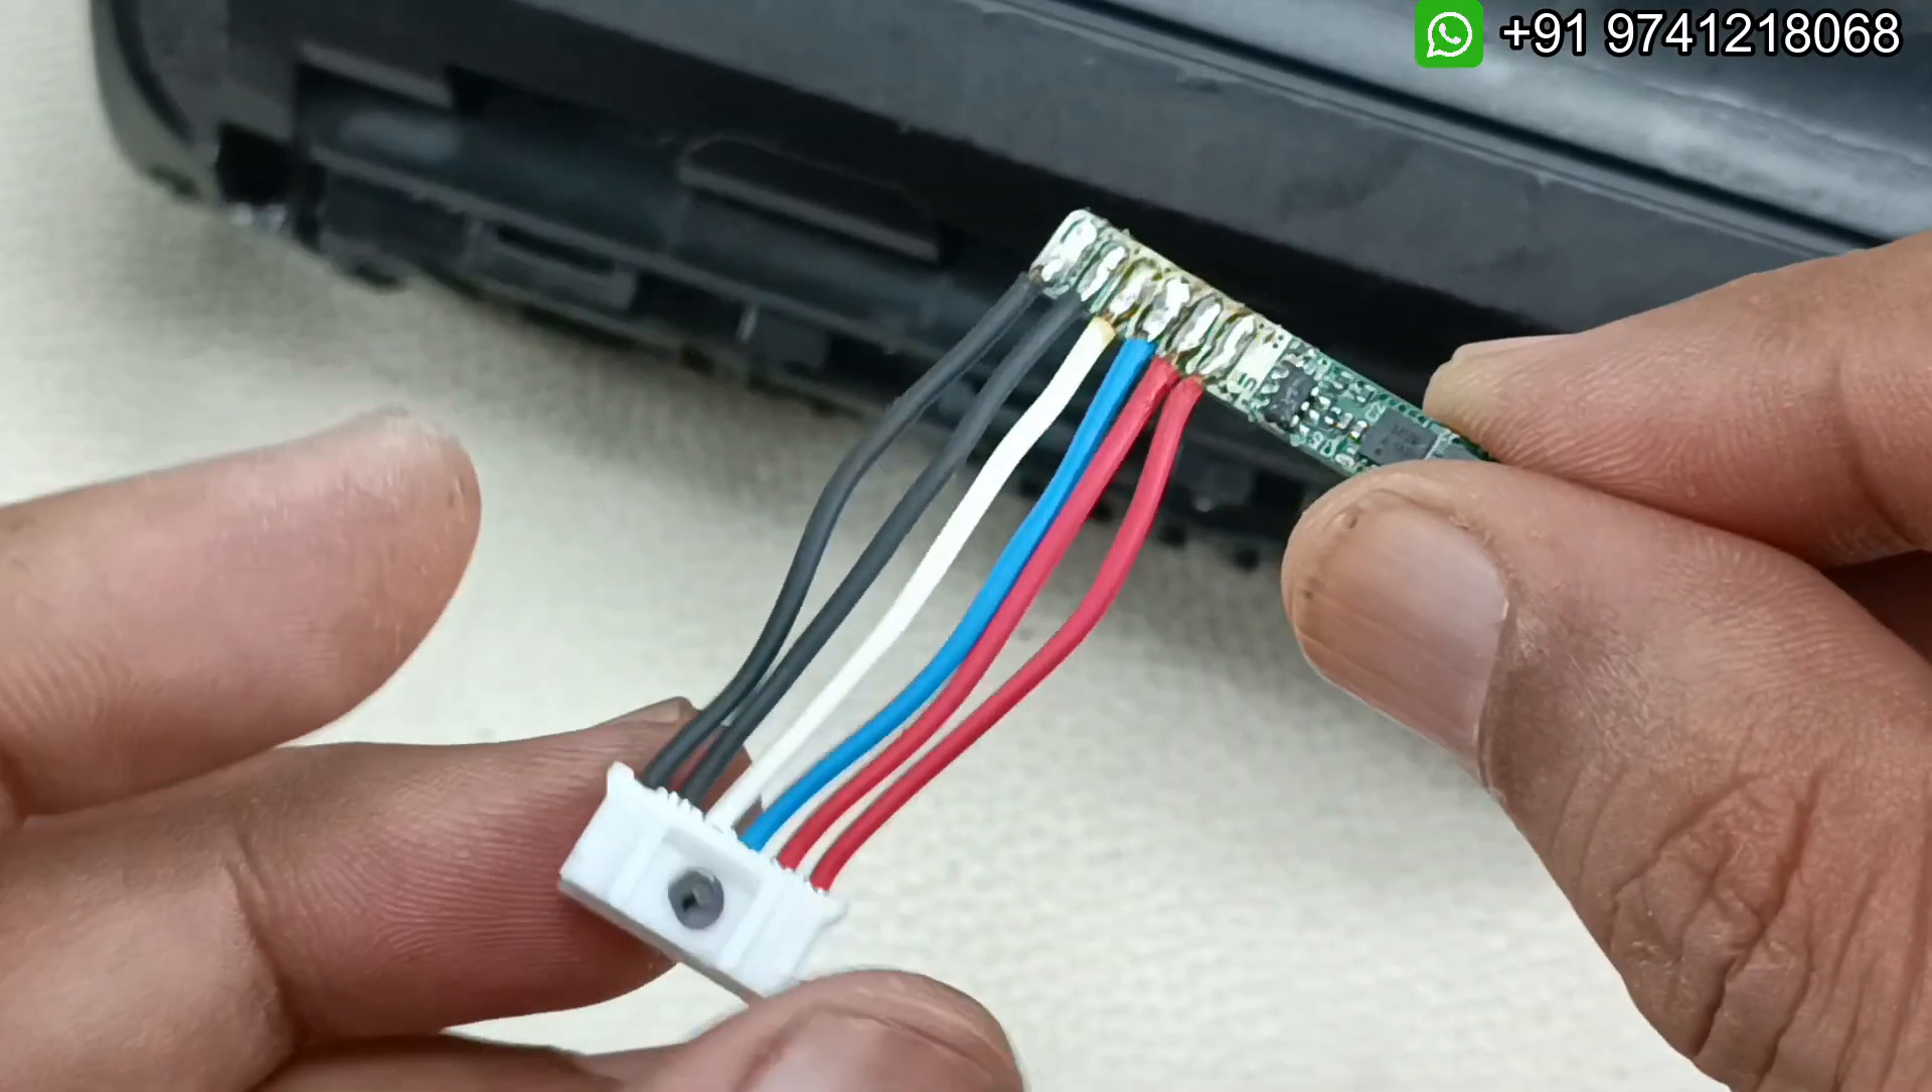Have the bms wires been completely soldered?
Yes.